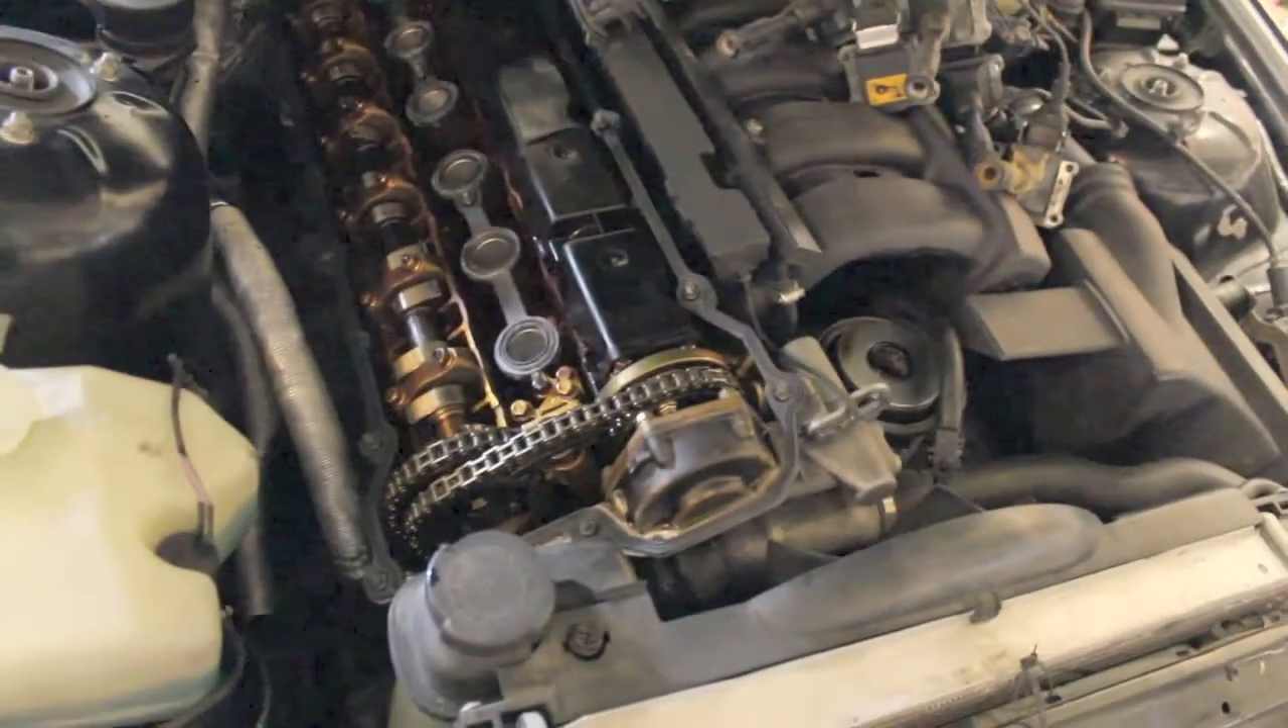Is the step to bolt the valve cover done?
No.